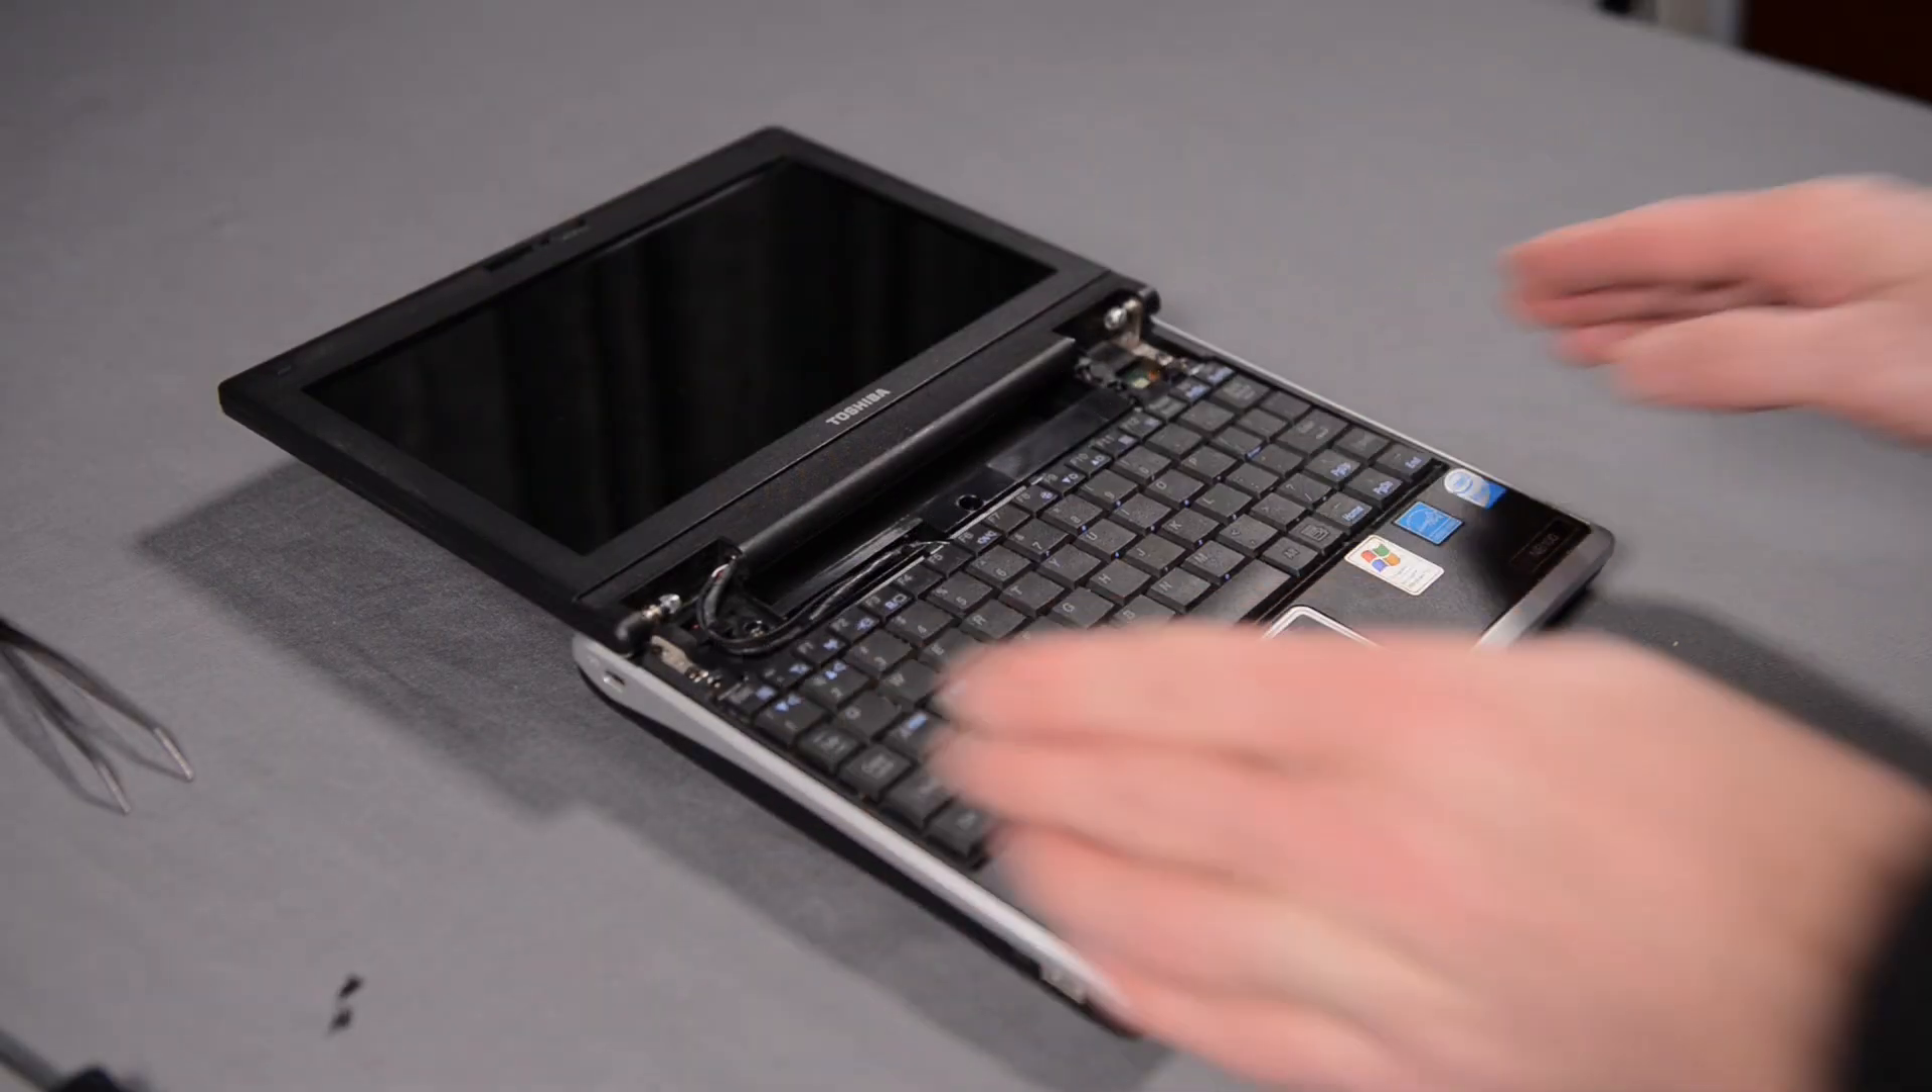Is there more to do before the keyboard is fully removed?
Yes.